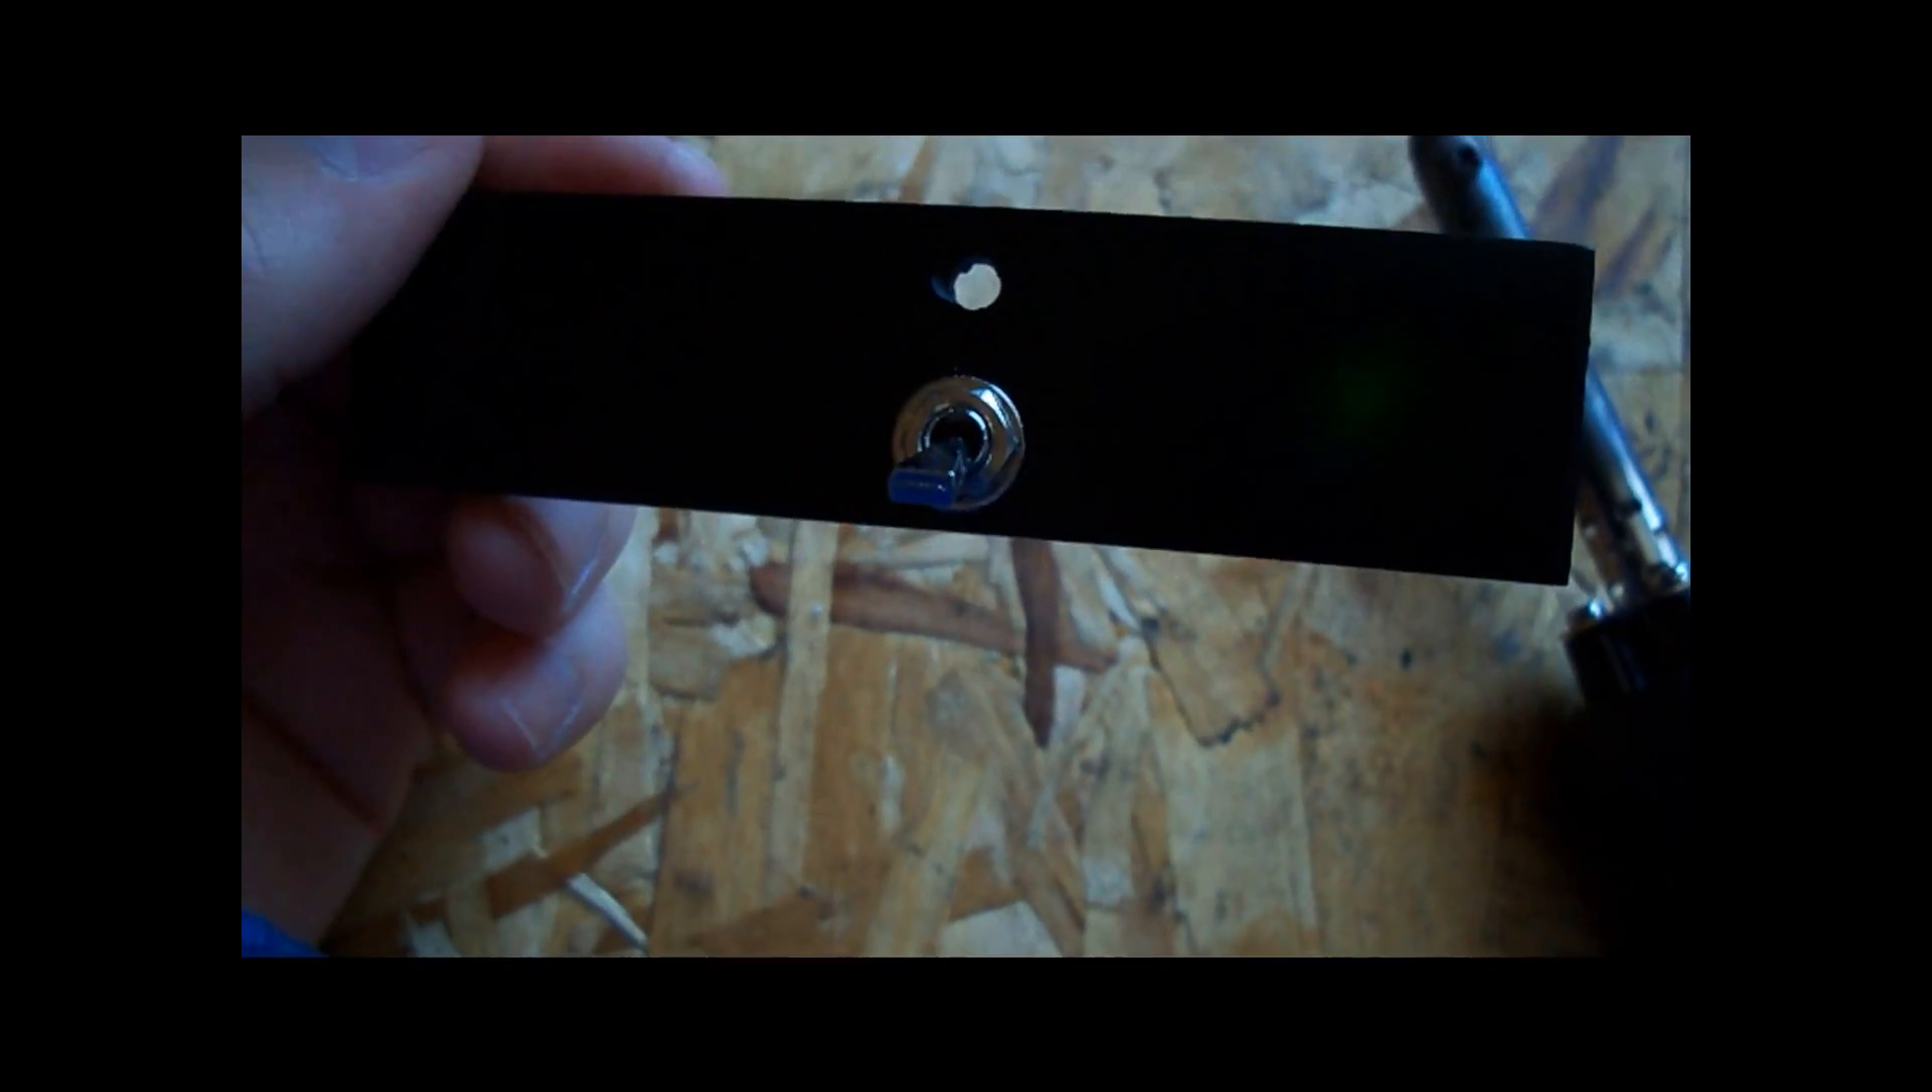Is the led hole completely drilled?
Yes.